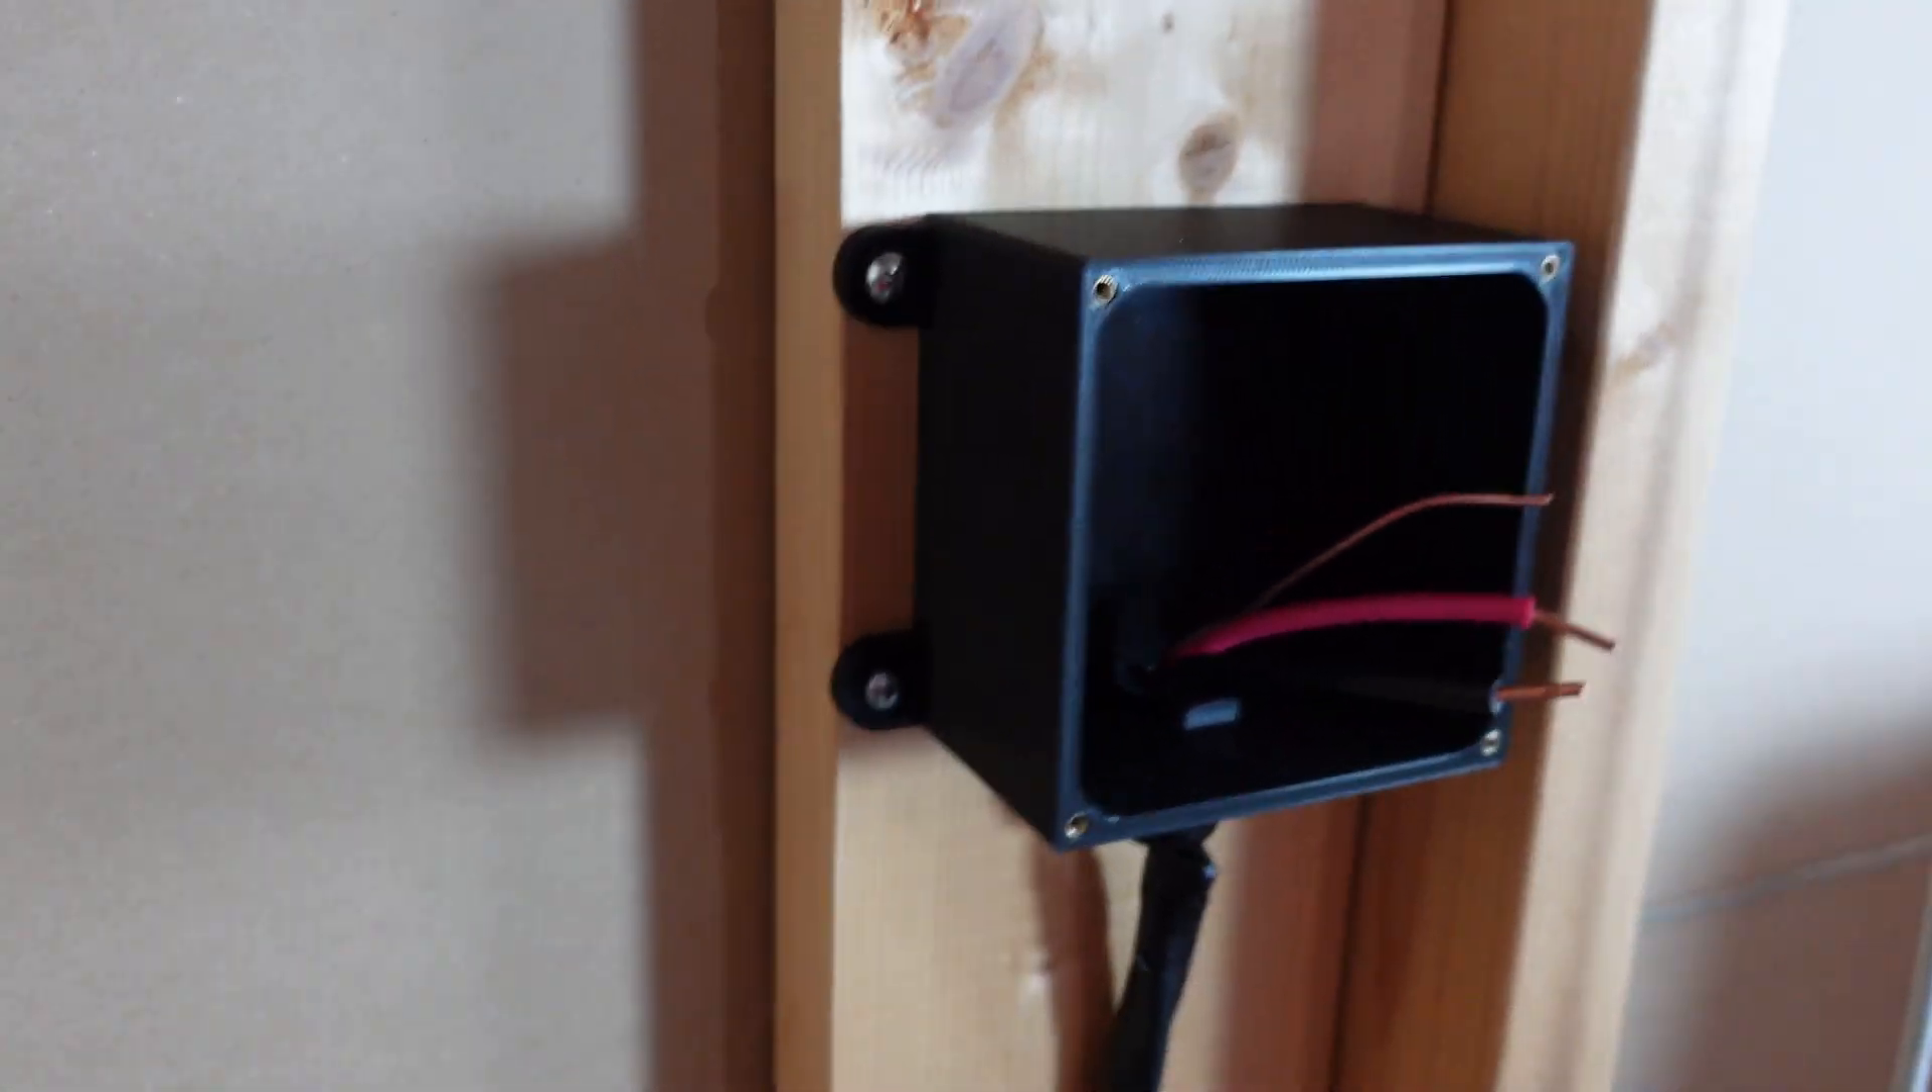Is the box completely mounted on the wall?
Yes.